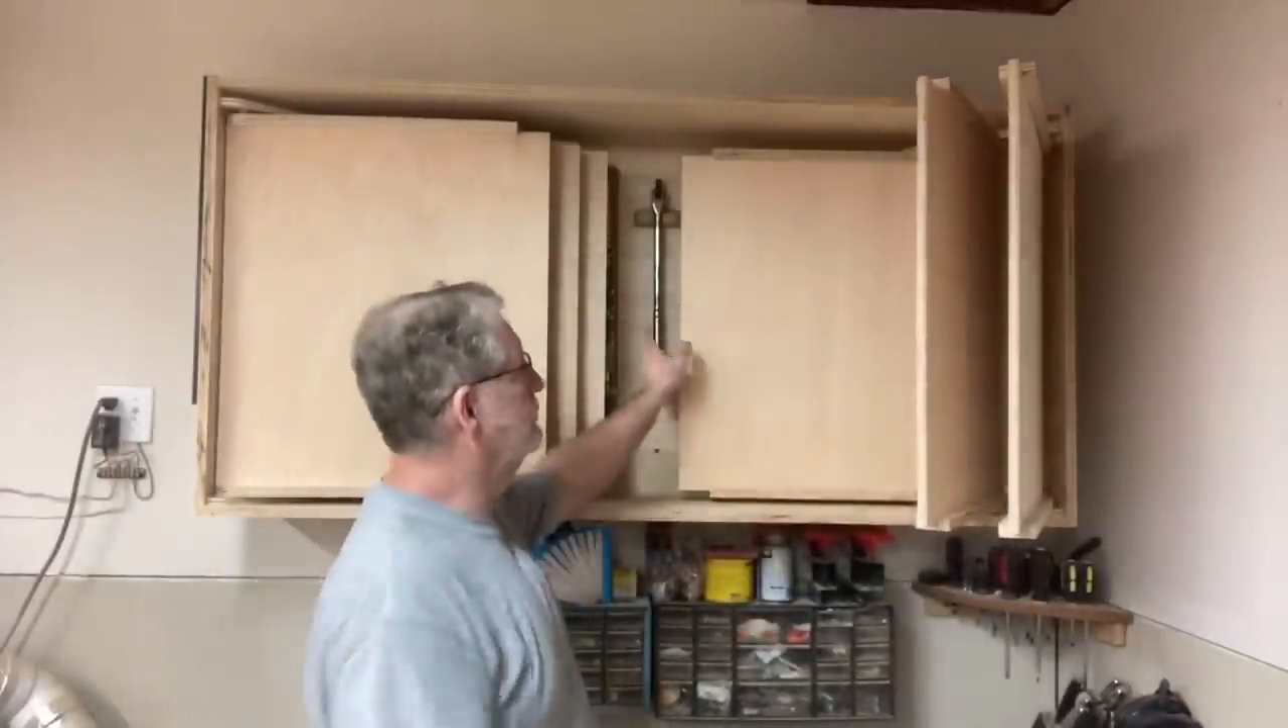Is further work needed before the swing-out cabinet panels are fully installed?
No.